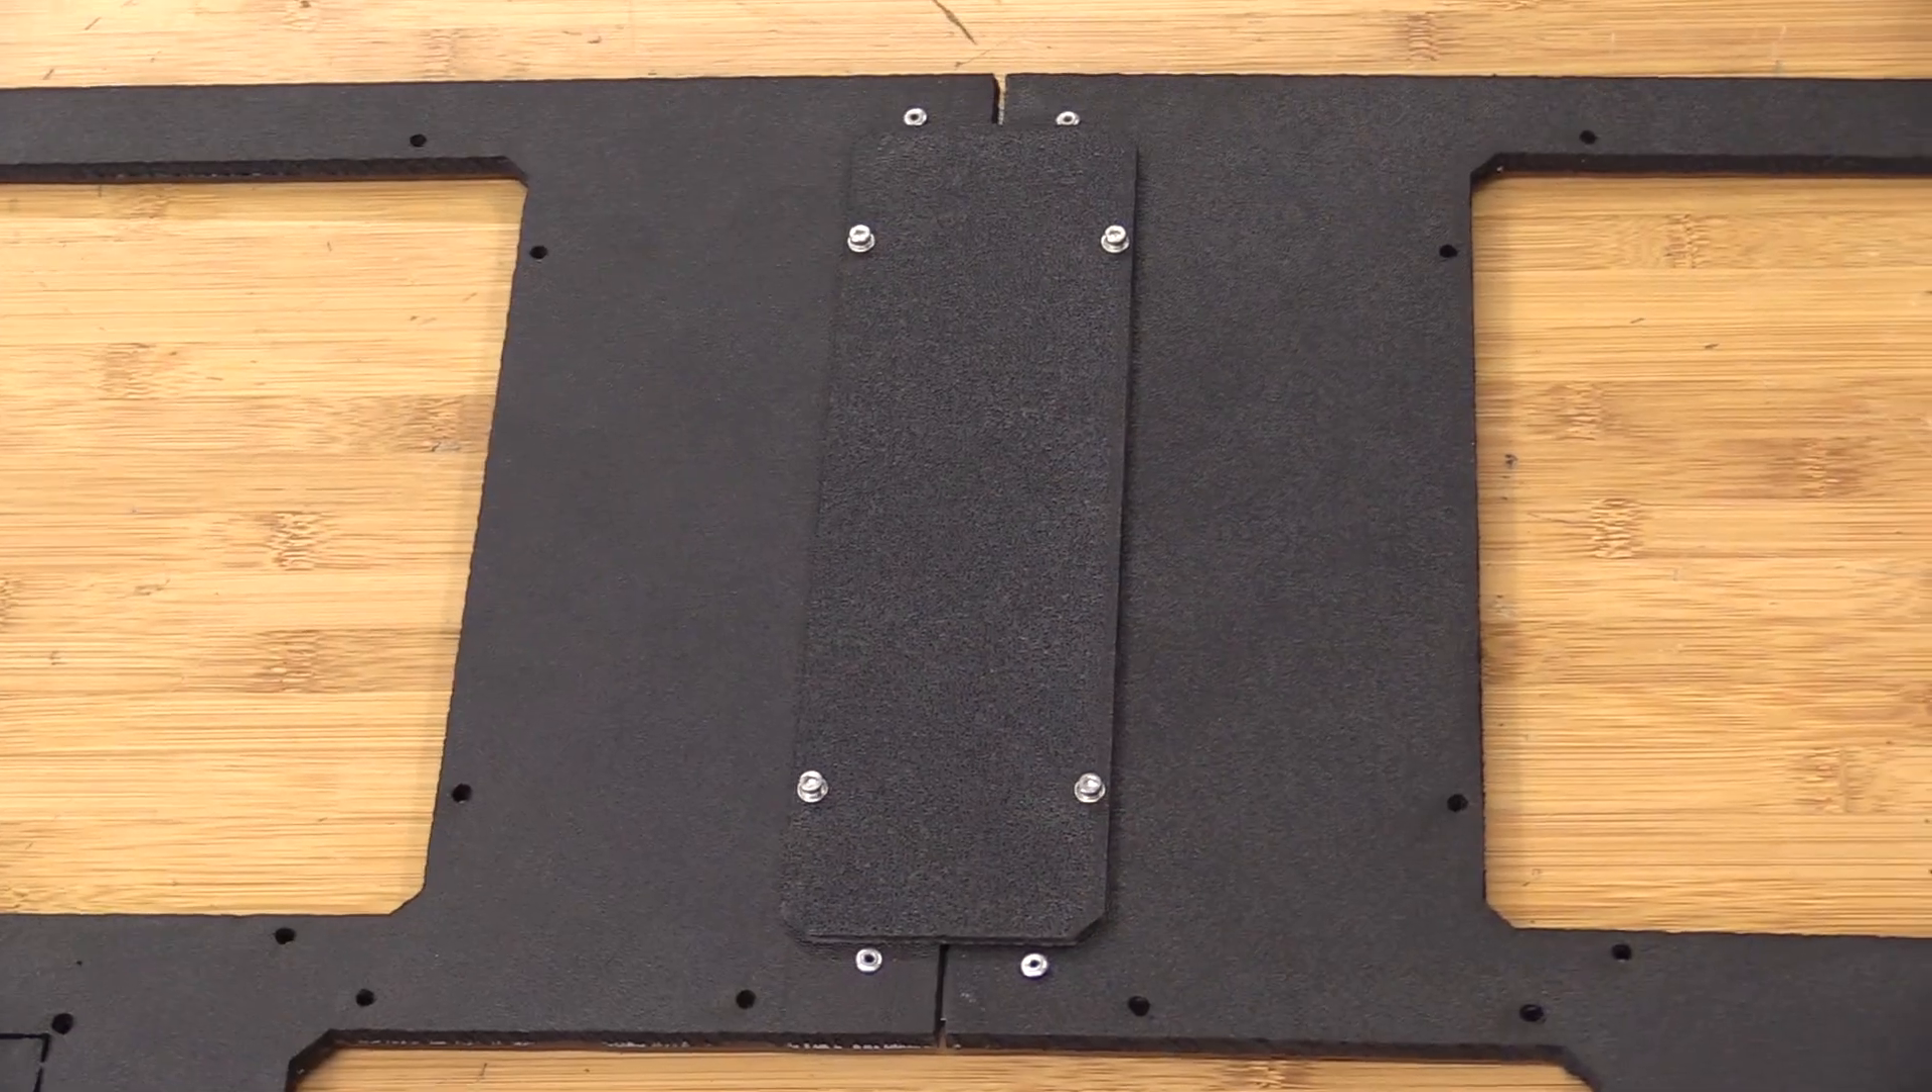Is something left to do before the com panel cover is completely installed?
No.